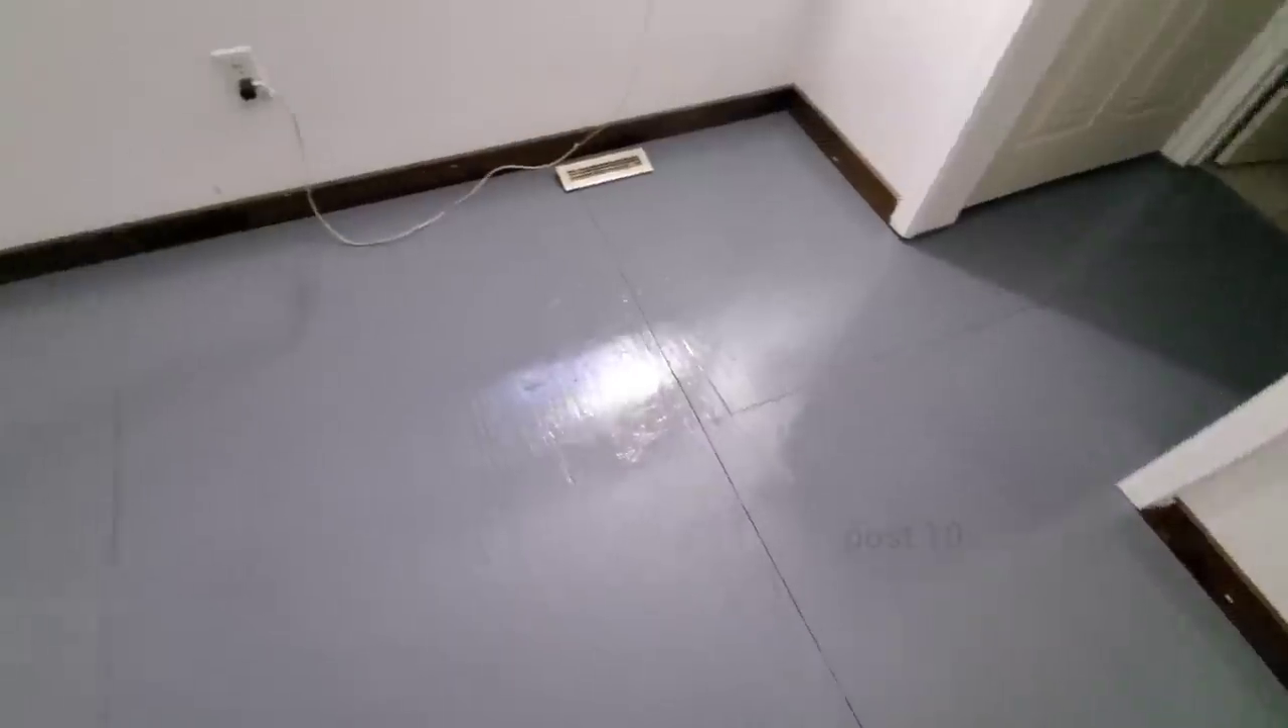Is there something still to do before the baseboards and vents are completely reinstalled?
No.